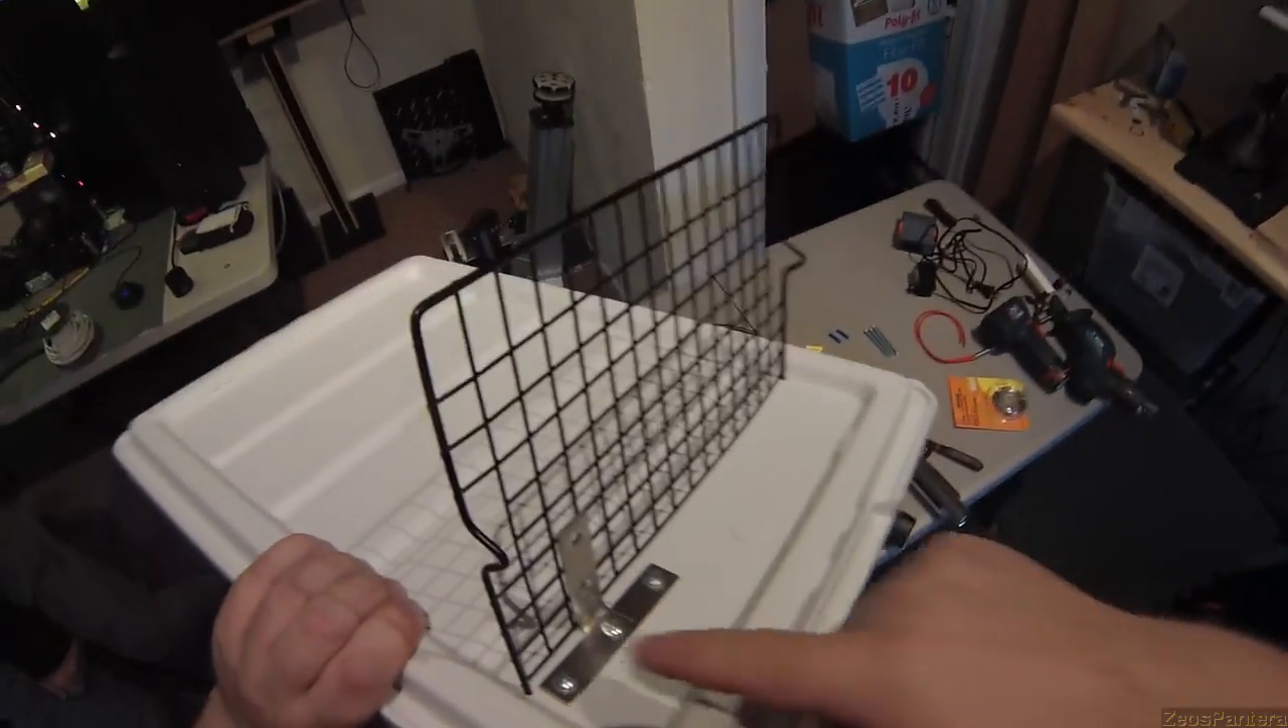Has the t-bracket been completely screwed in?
Yes.